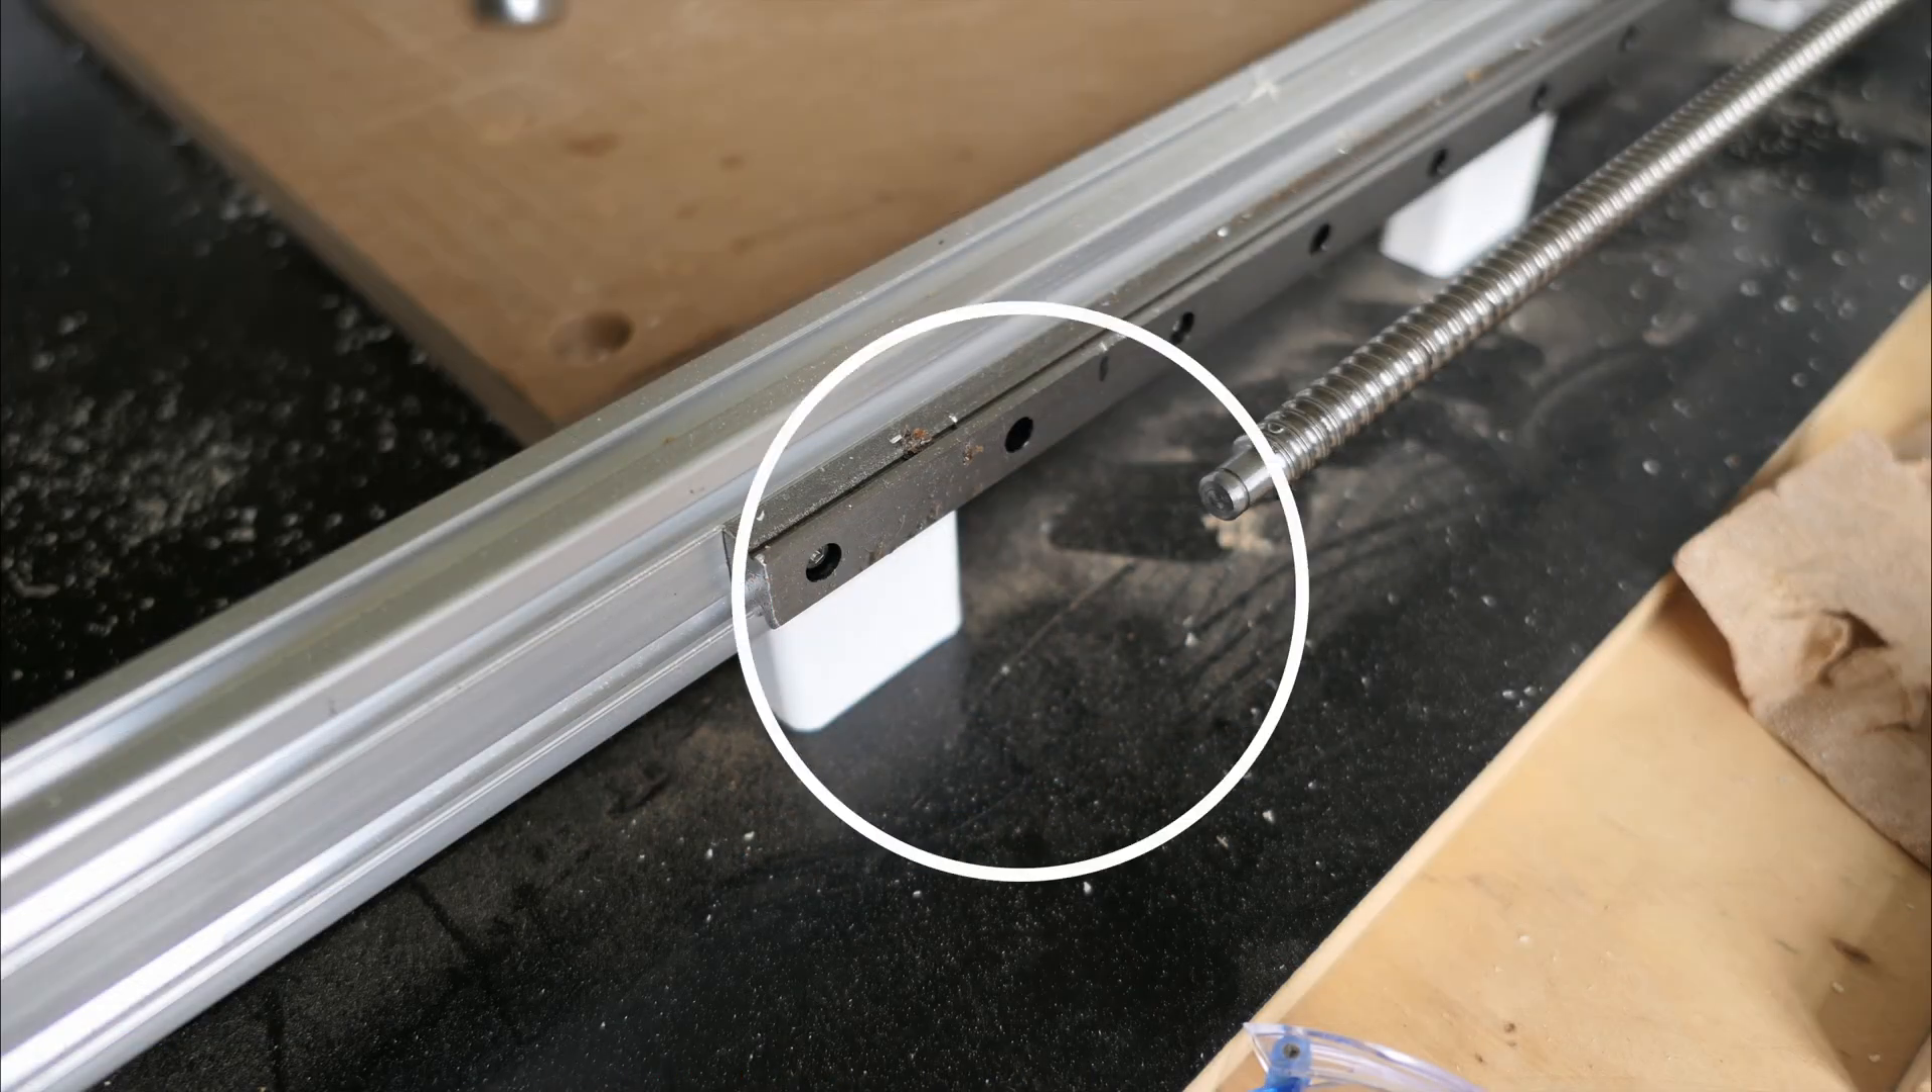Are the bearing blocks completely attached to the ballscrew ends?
No.